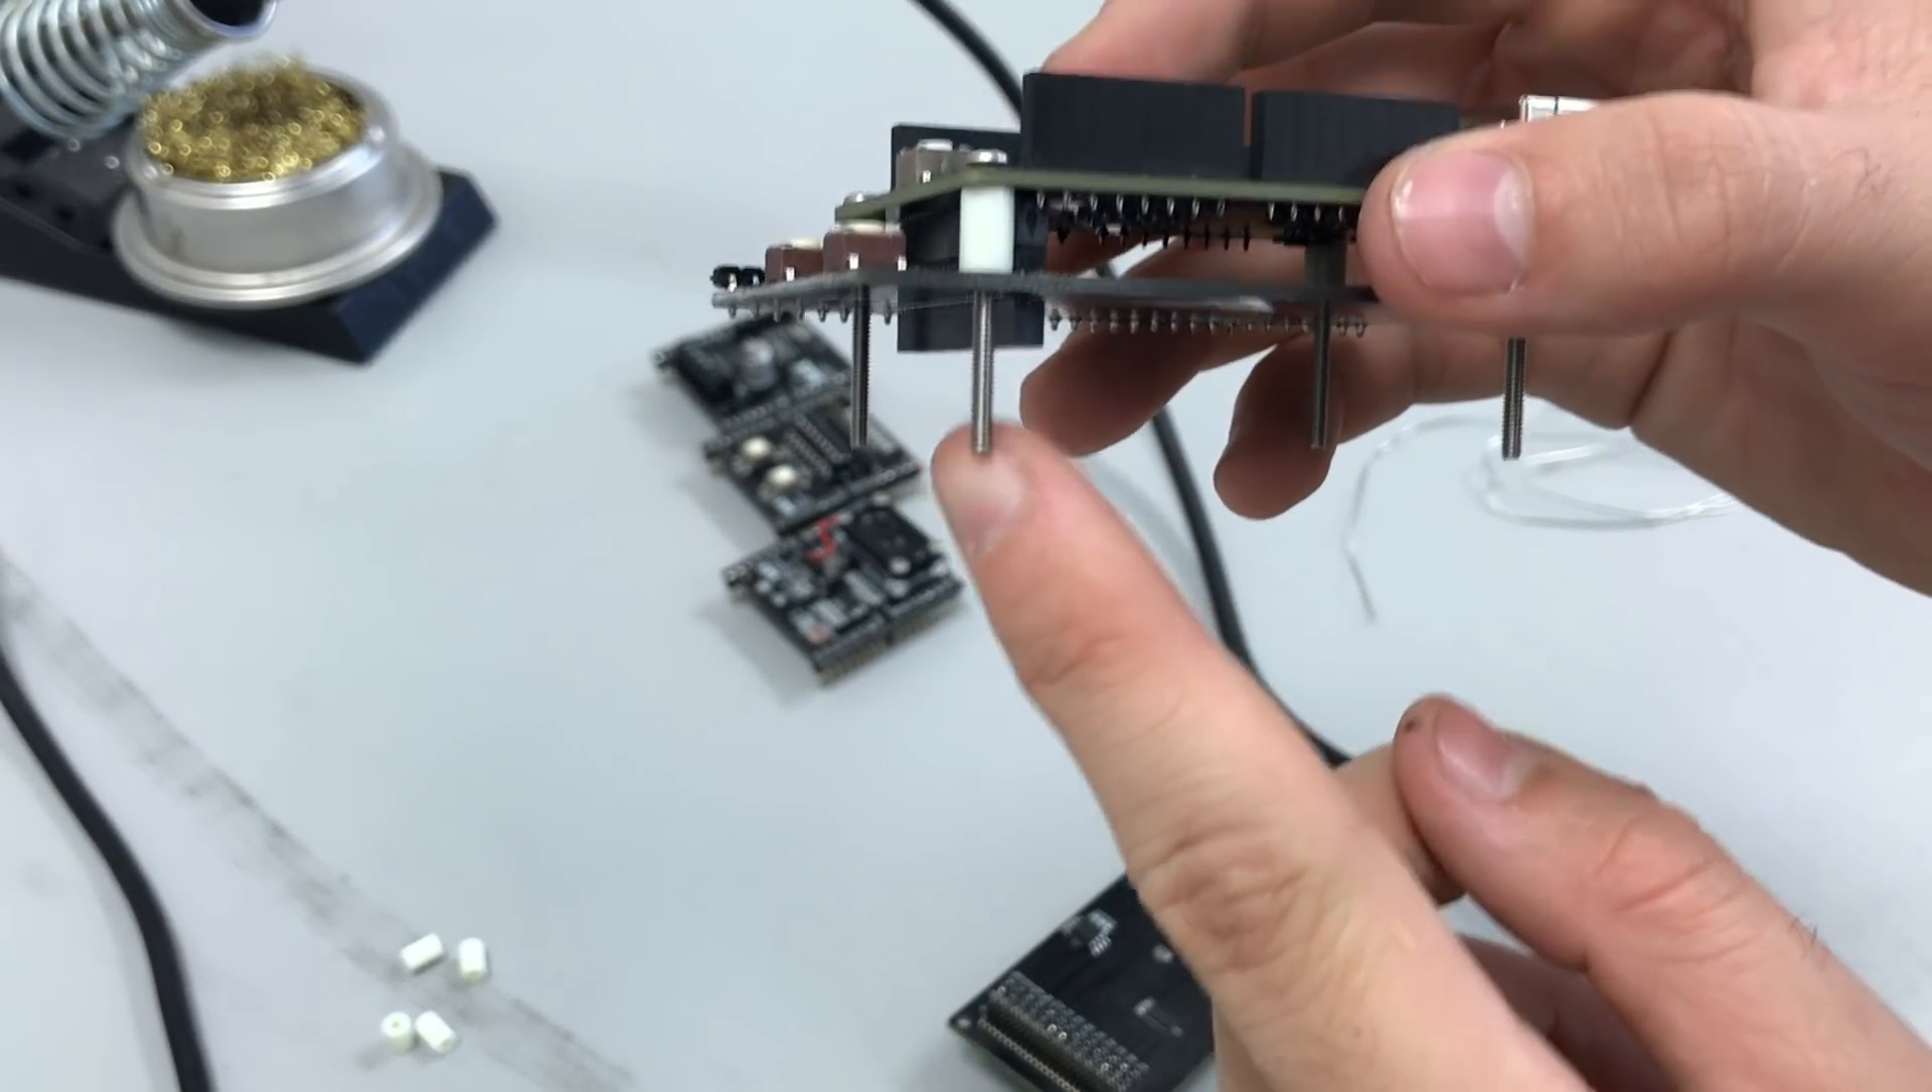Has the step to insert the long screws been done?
Yes.